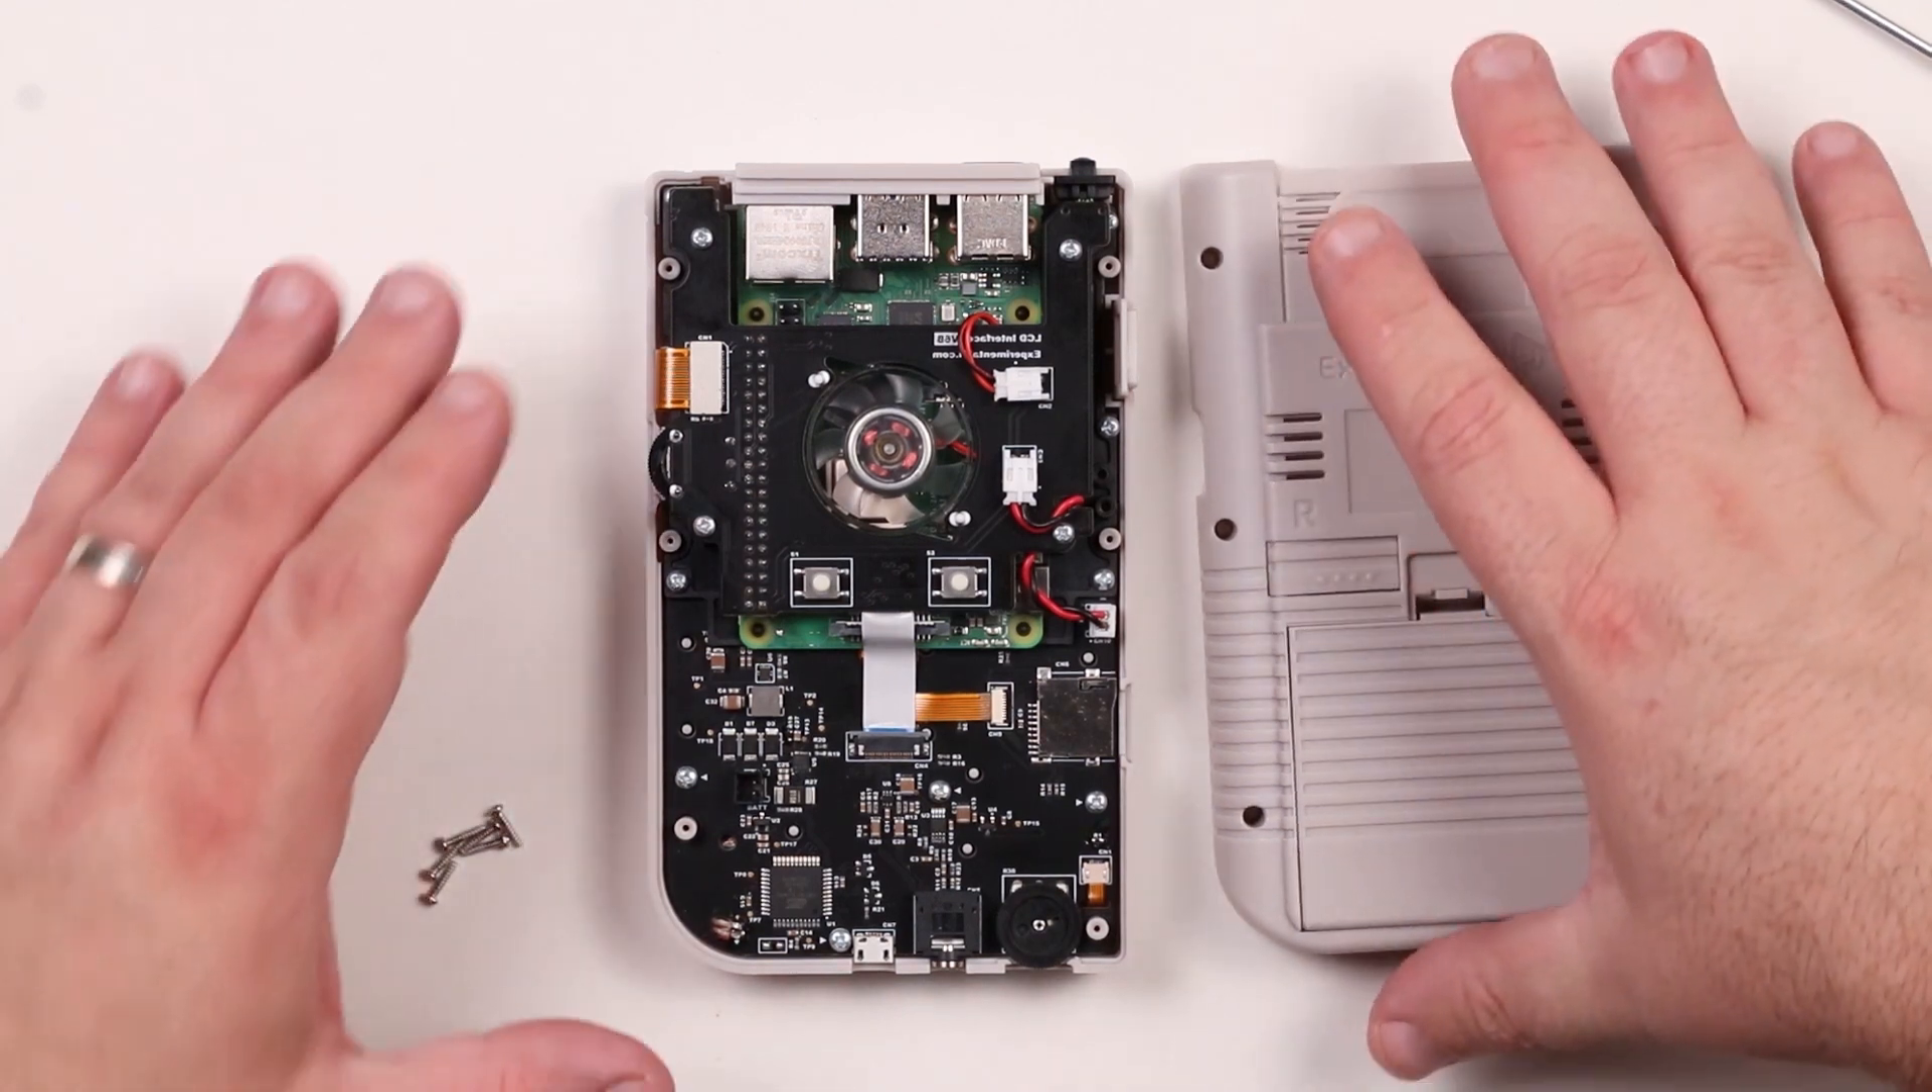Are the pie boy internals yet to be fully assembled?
No.